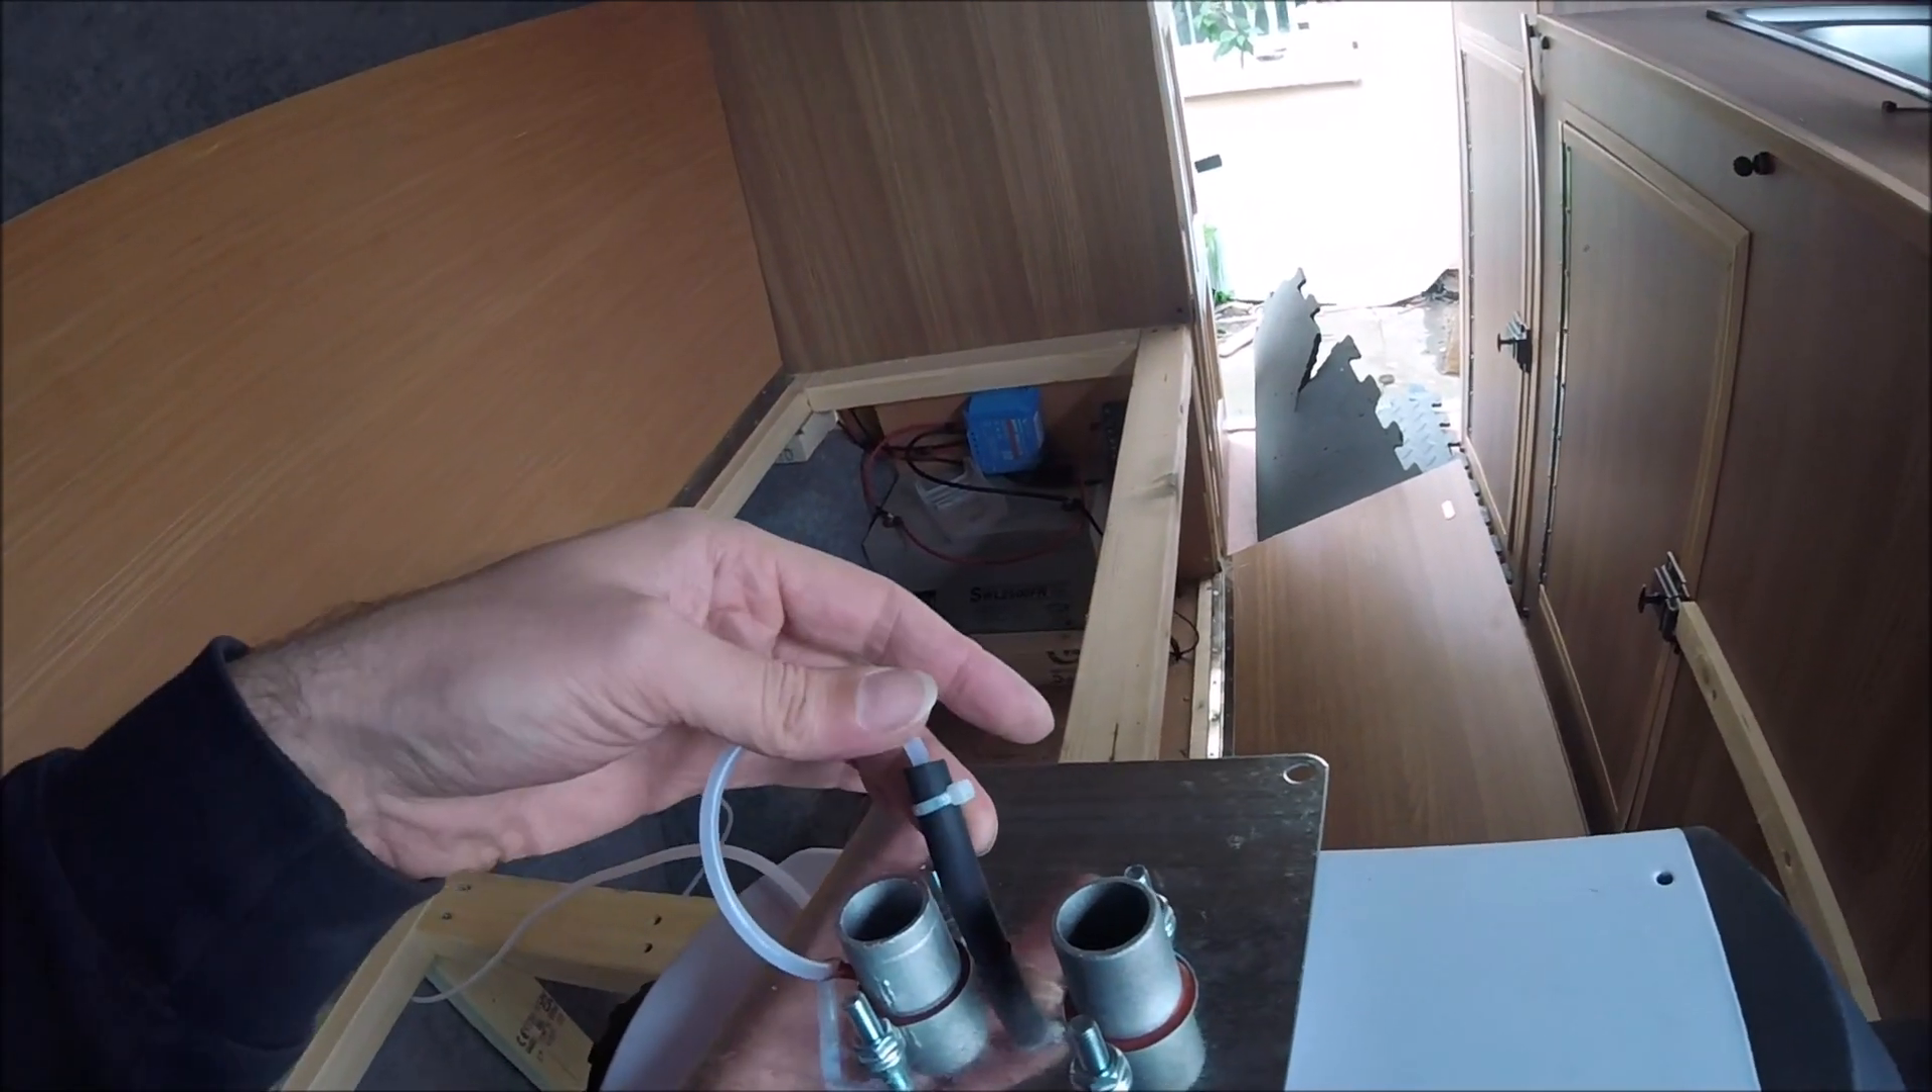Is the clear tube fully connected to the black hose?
Yes.